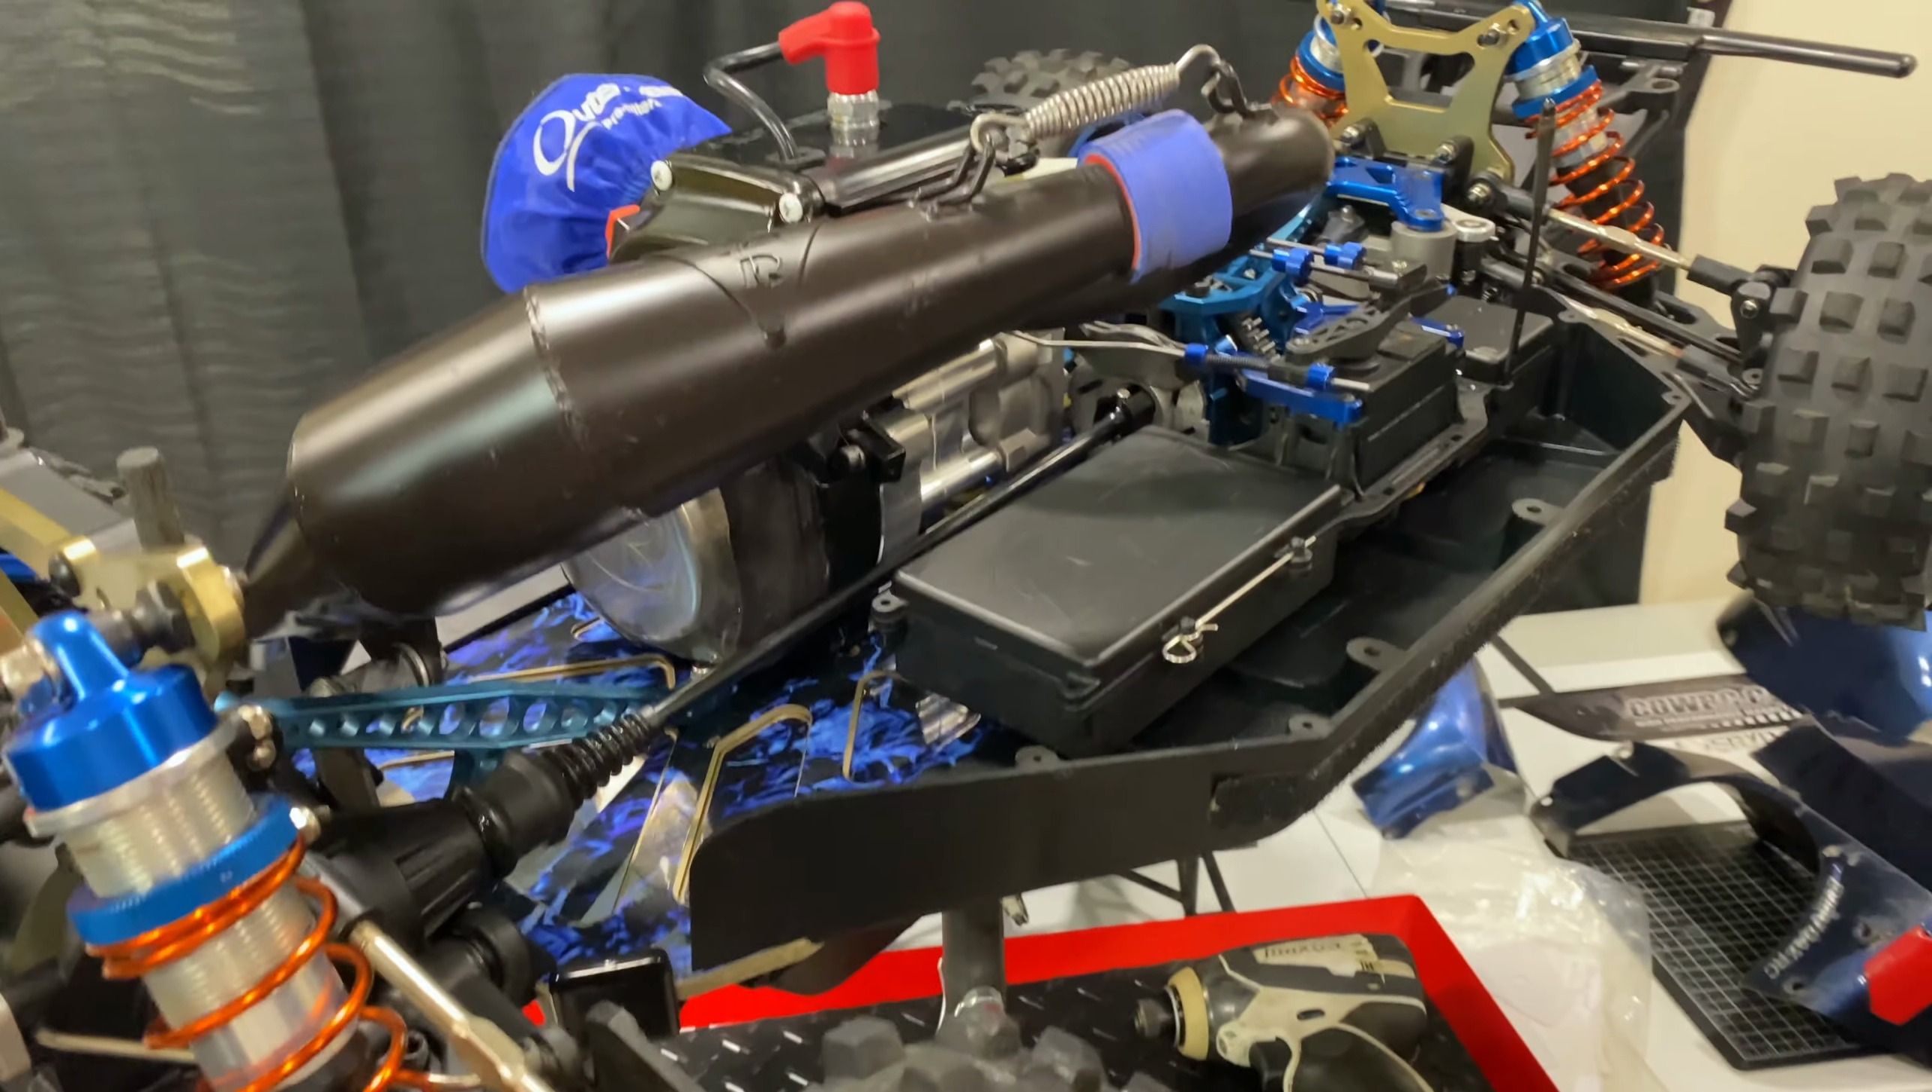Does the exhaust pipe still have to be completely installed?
No.